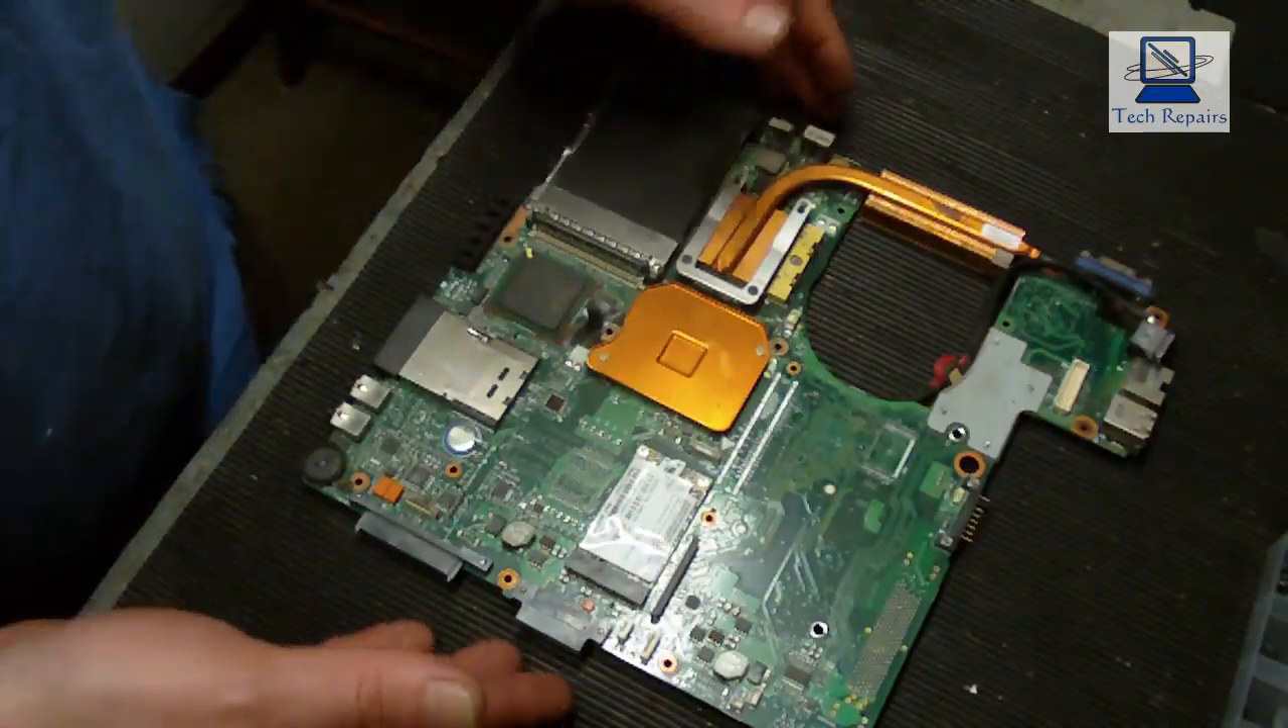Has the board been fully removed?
Yes.